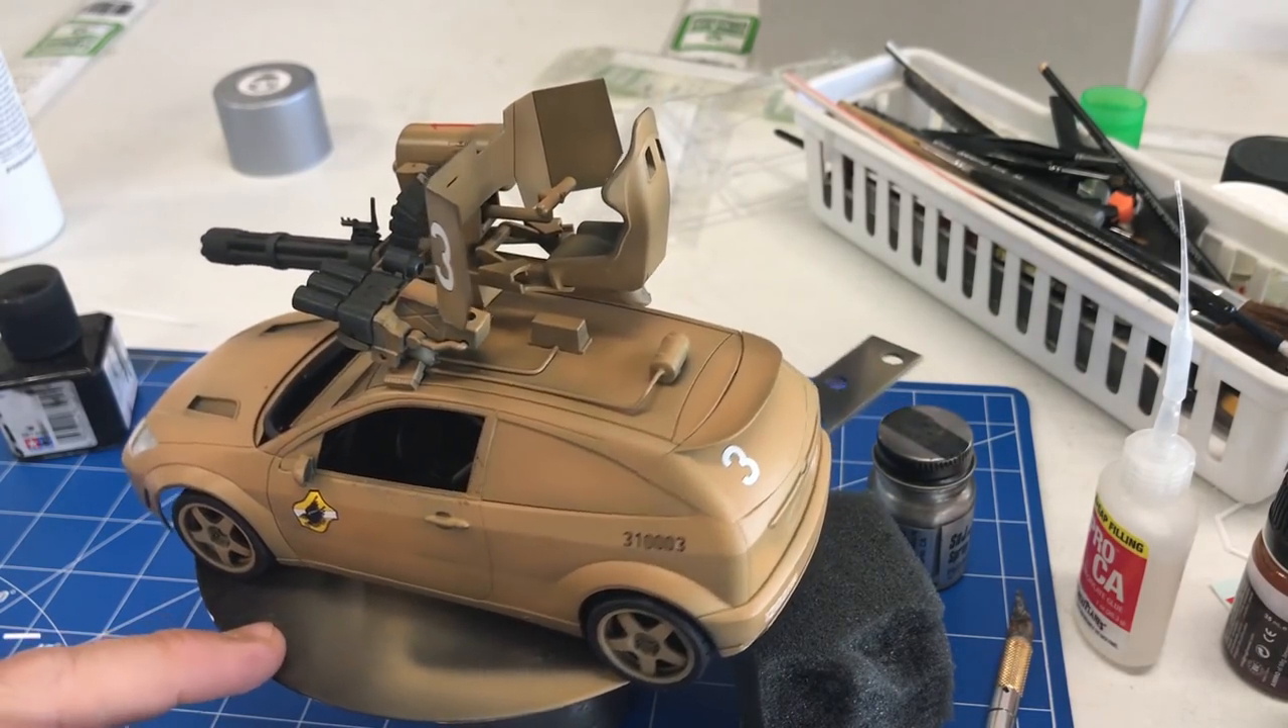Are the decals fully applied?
Yes.